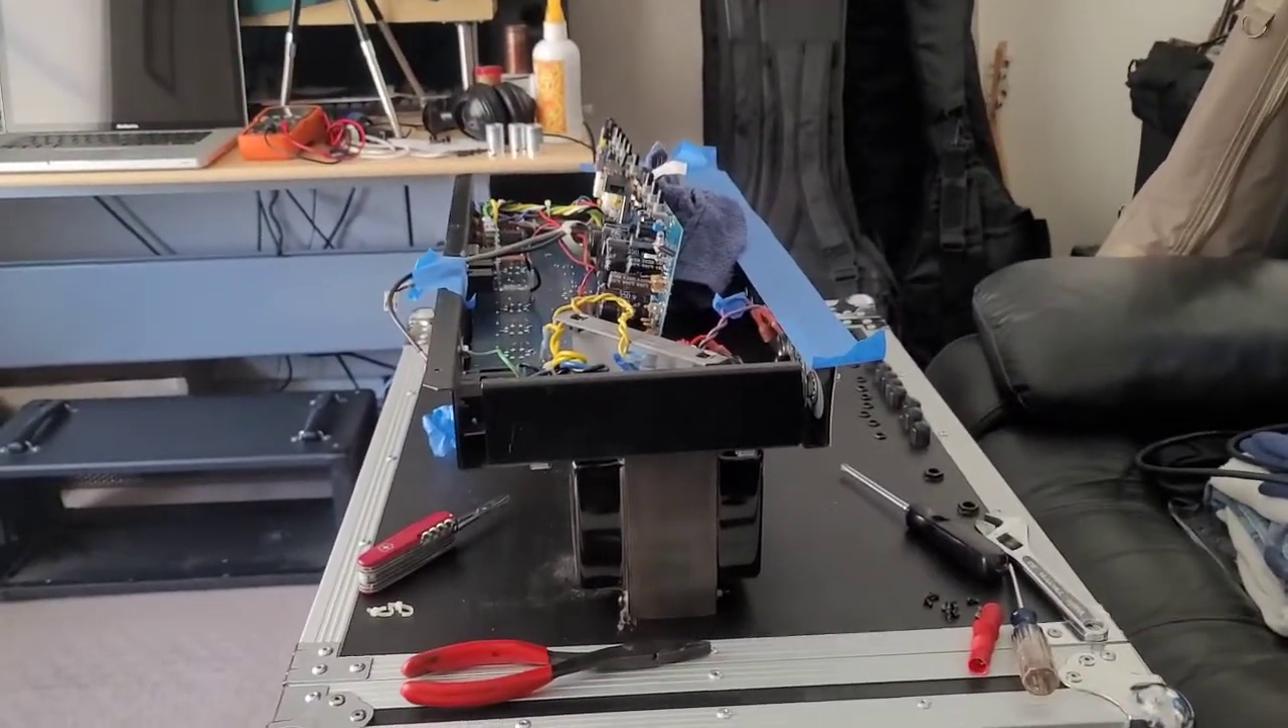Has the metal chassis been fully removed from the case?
Yes.